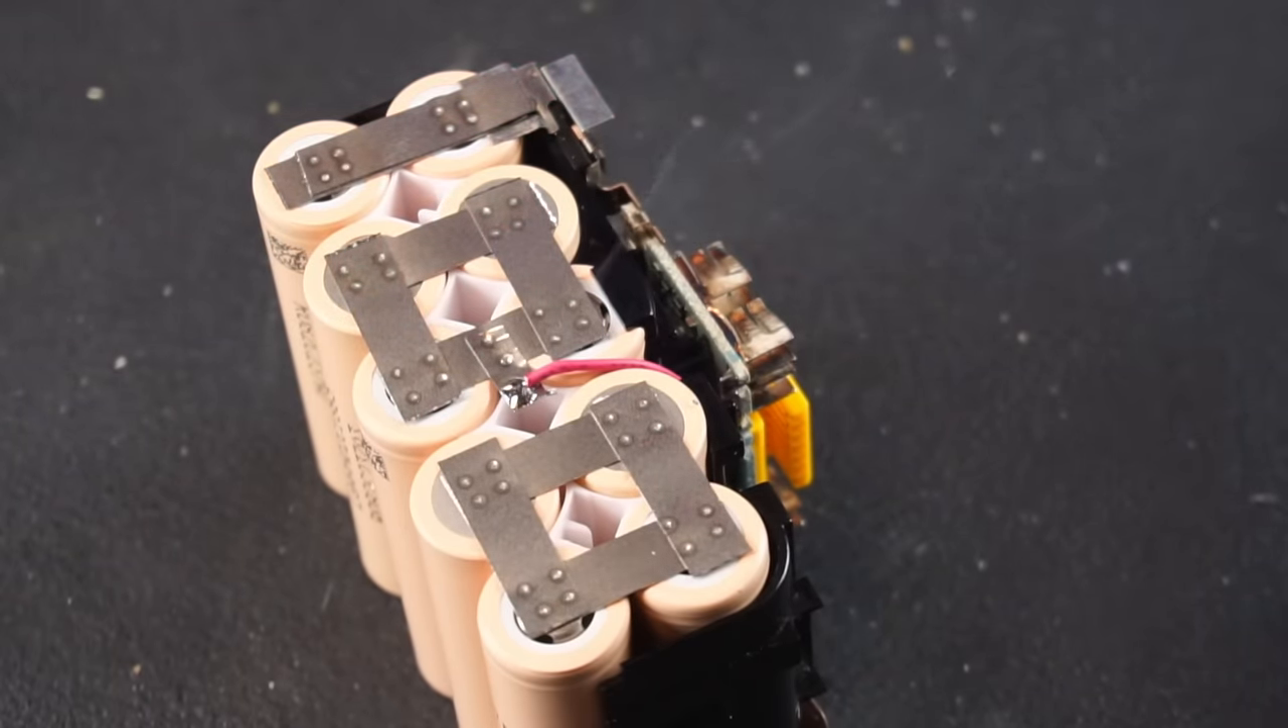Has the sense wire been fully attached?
Yes.